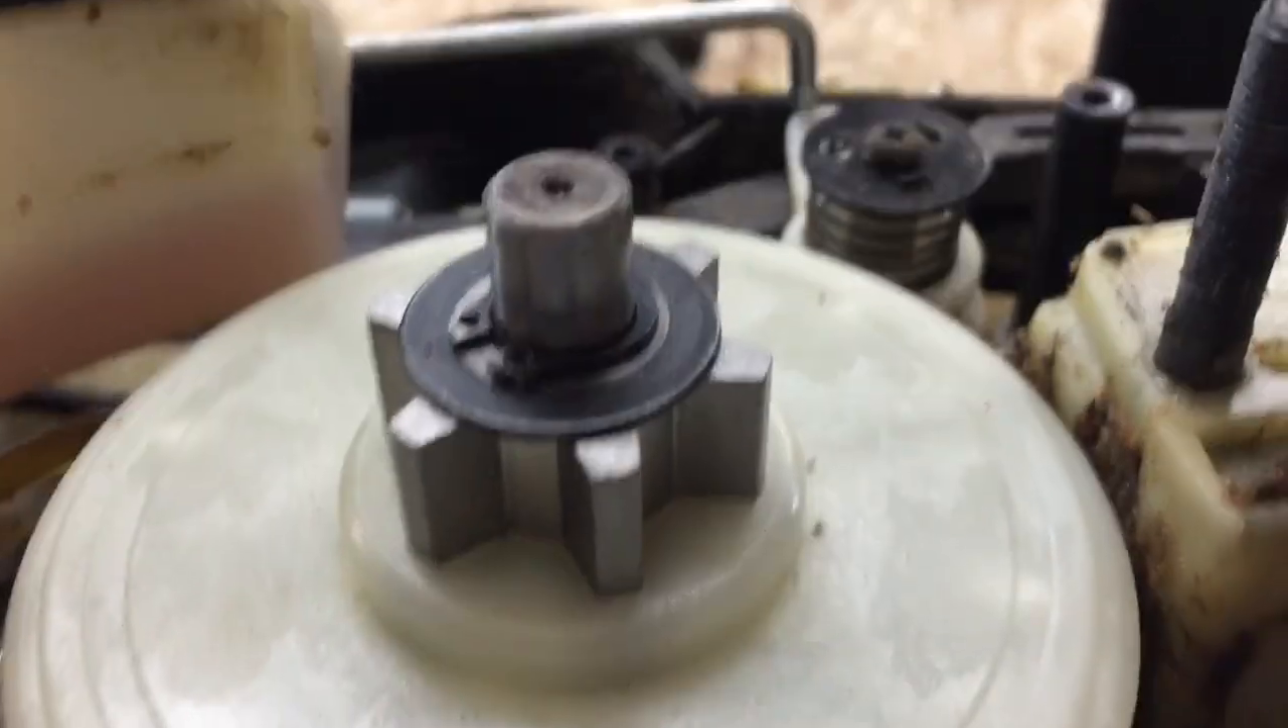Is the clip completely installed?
Yes.